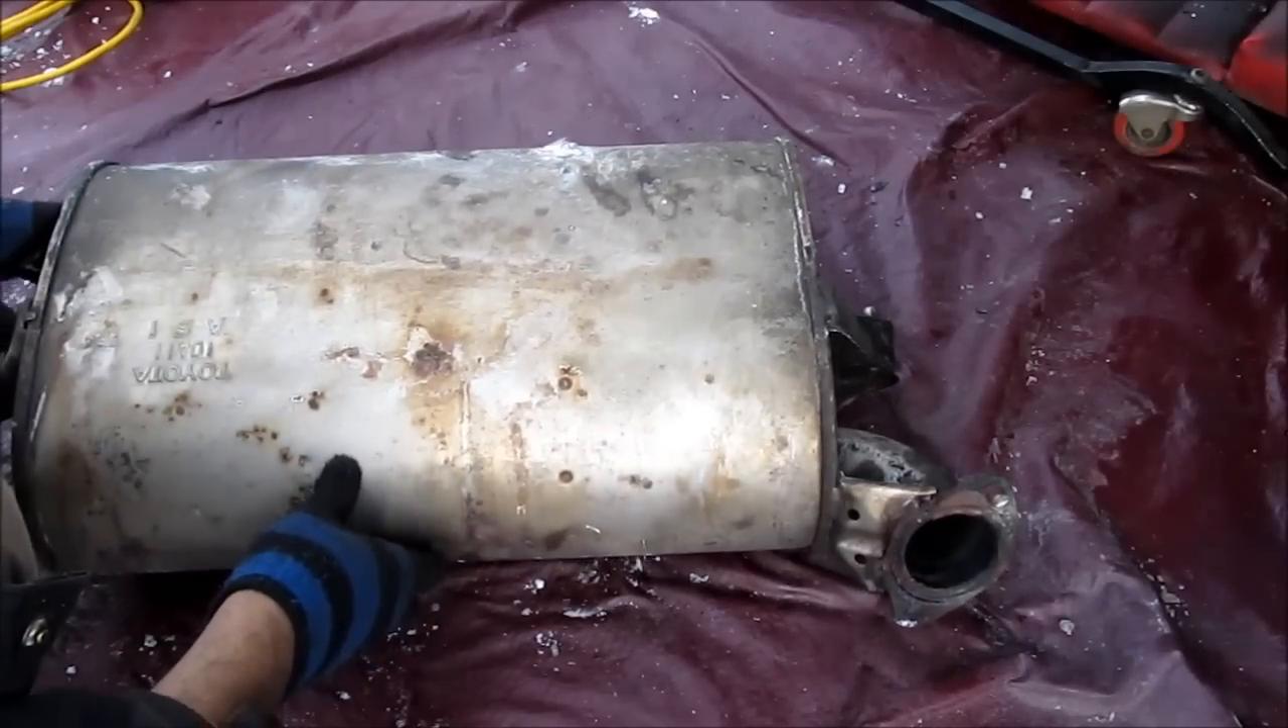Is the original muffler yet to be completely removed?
No.